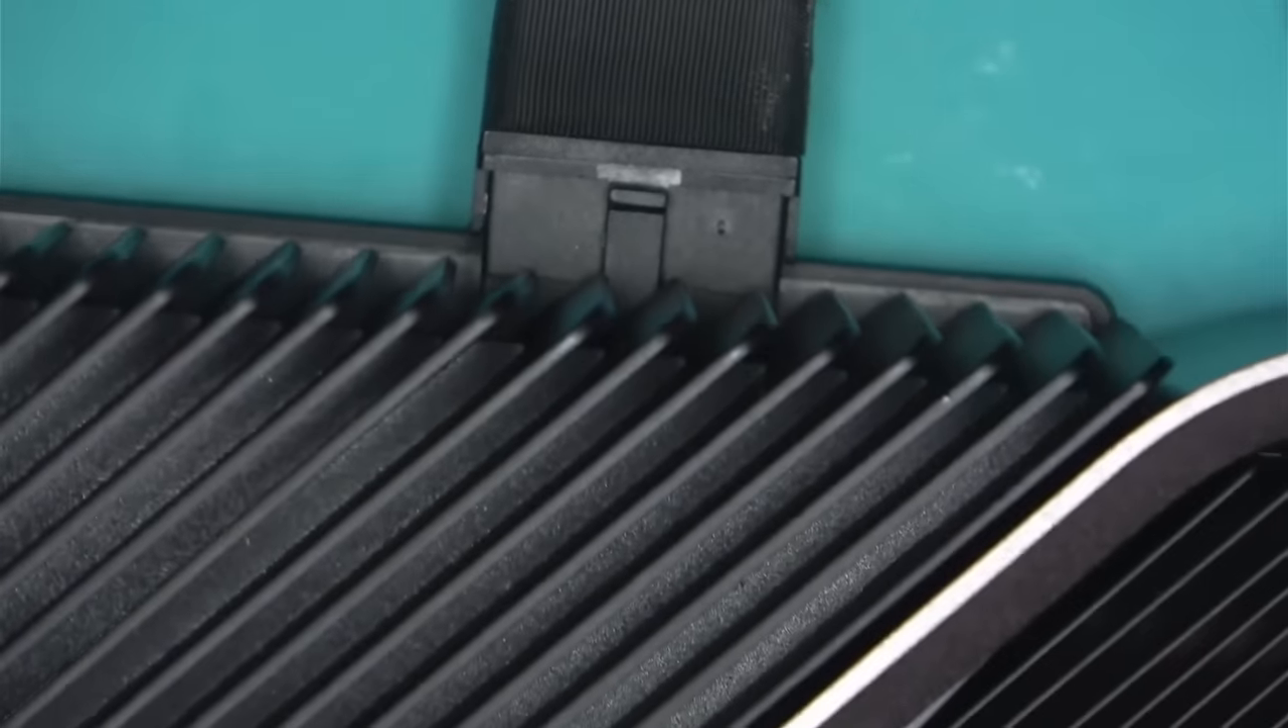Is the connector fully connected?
Yes.